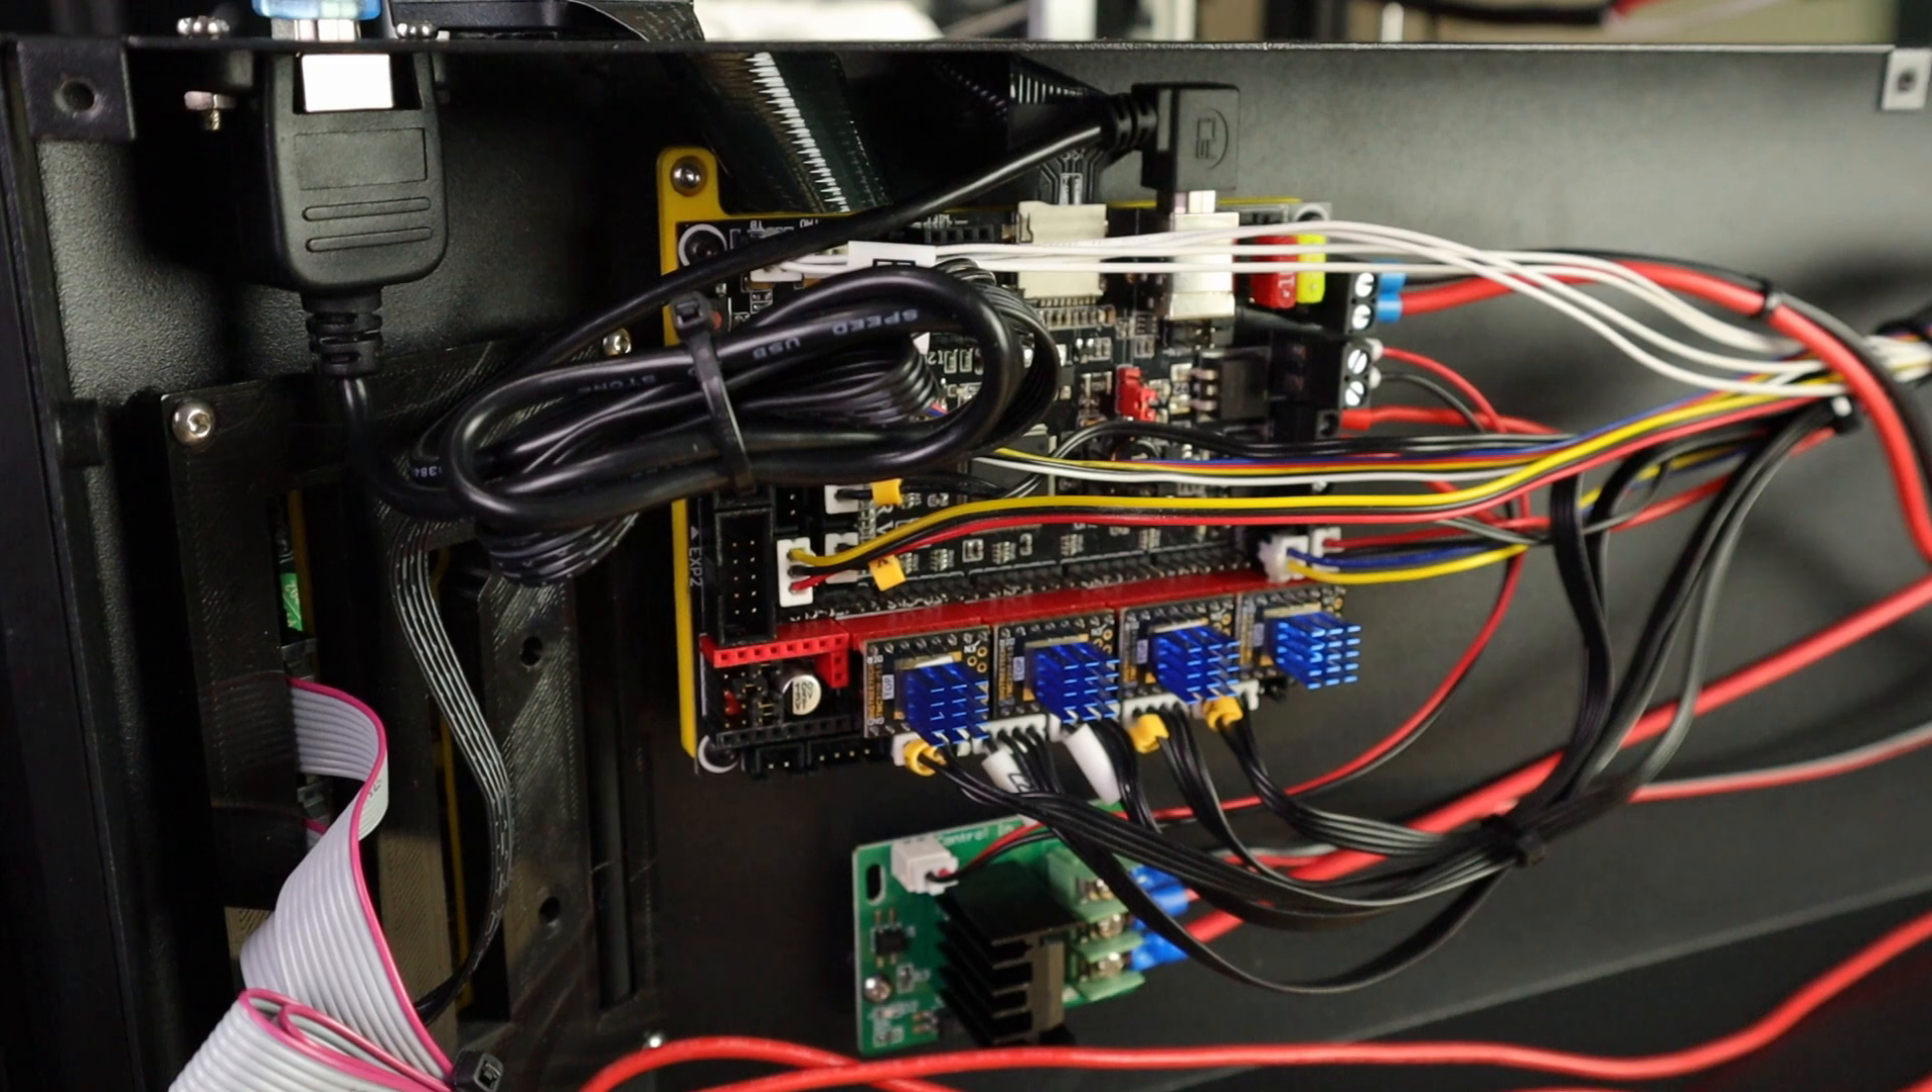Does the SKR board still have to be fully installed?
No.